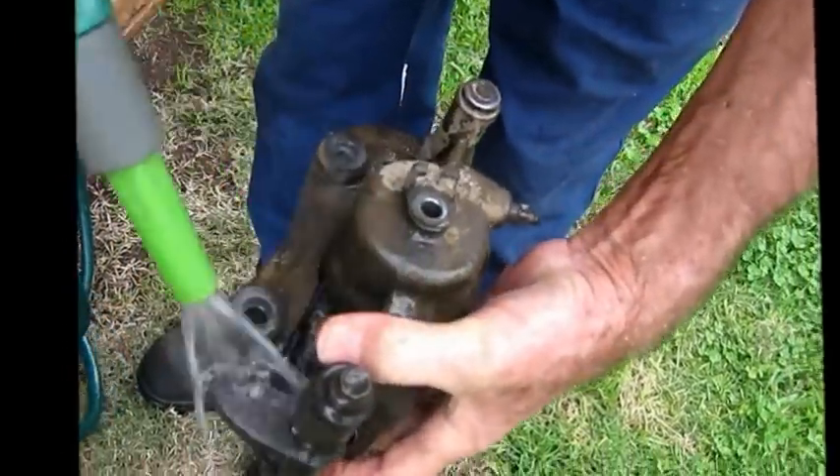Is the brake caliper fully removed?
Yes.